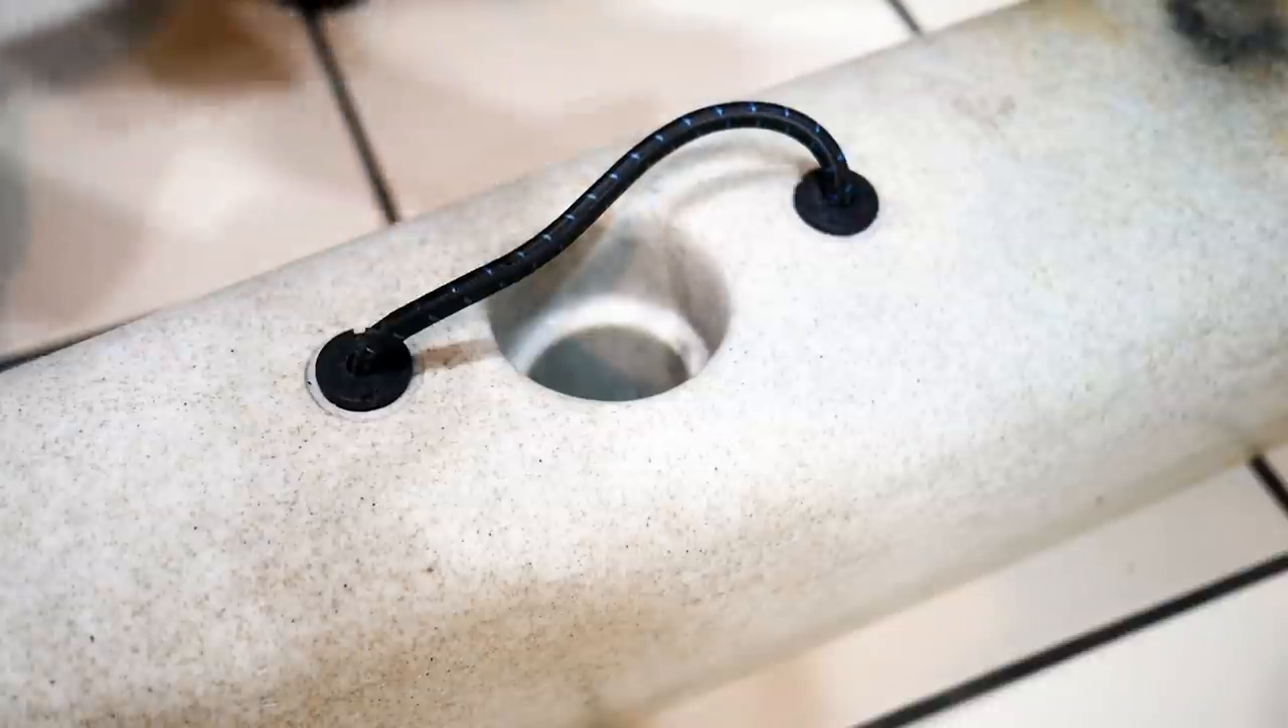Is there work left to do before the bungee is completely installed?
No.